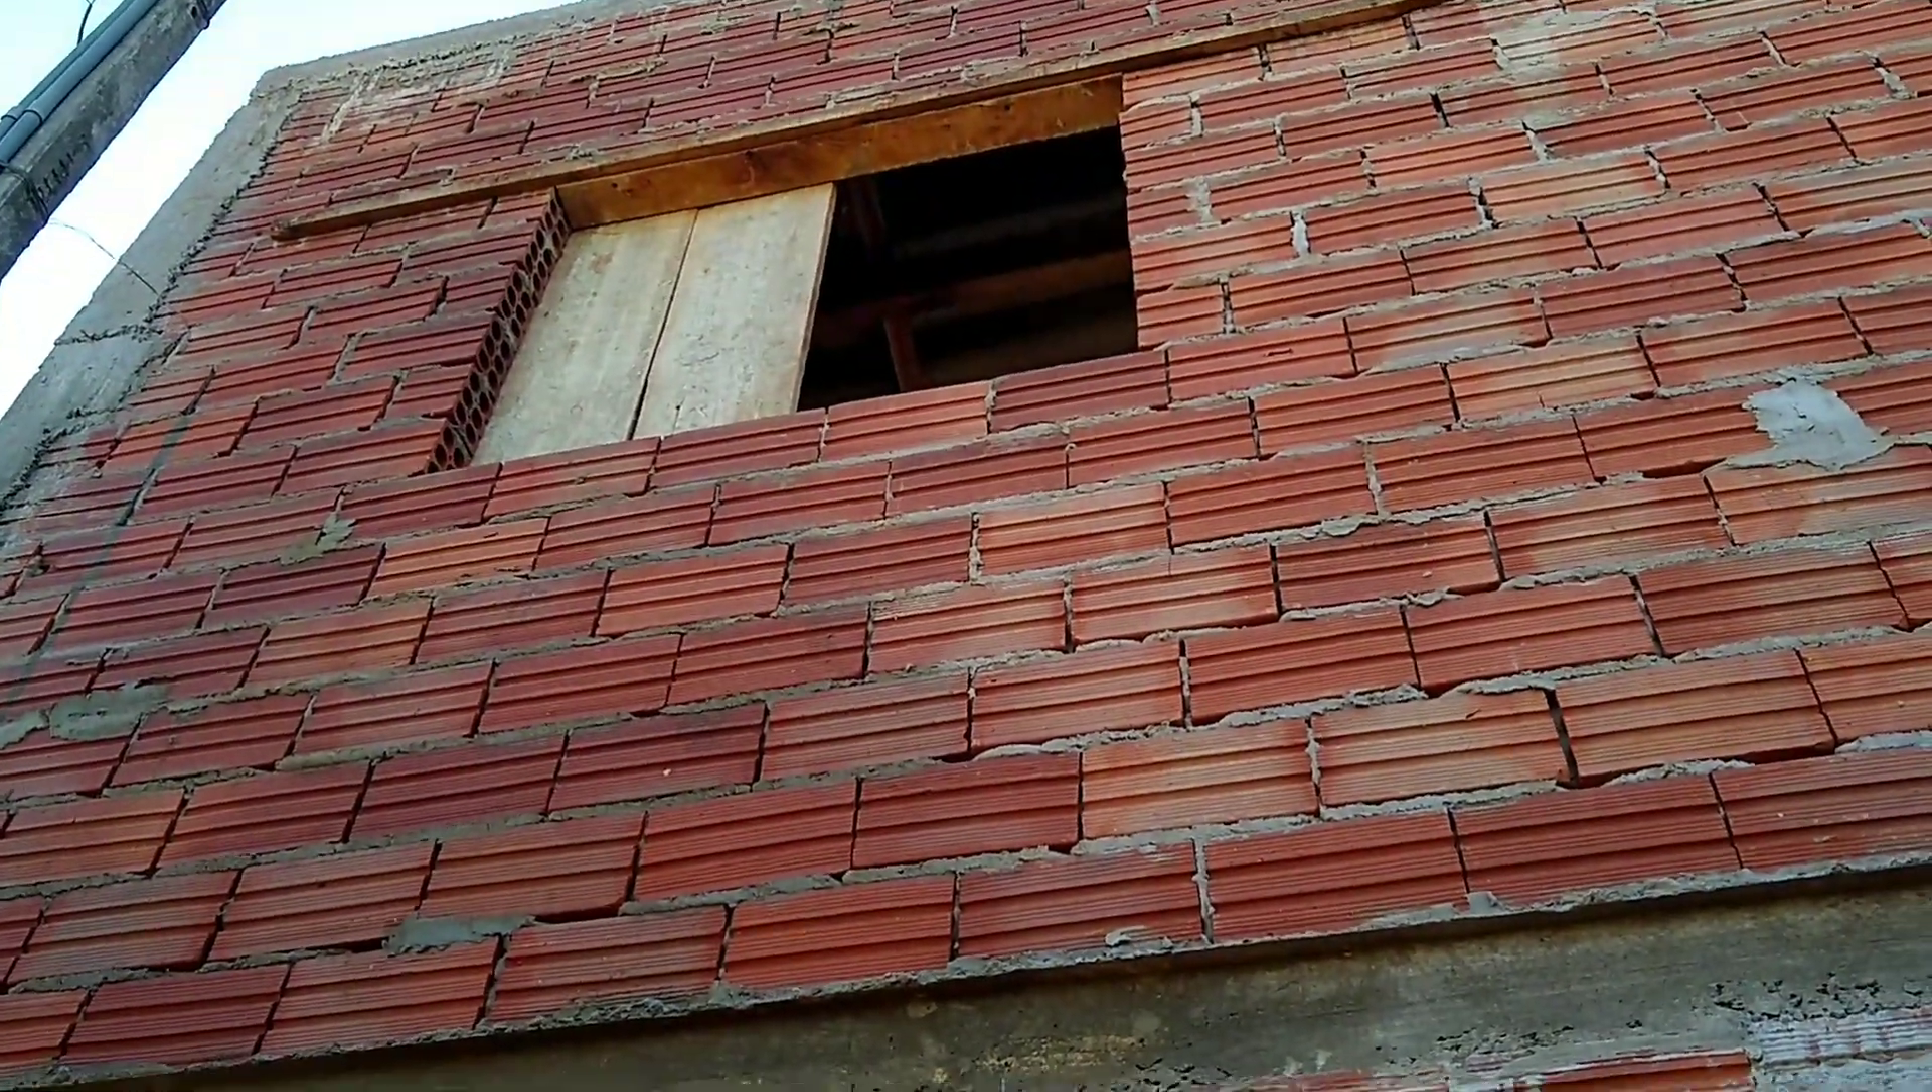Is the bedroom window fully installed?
No.